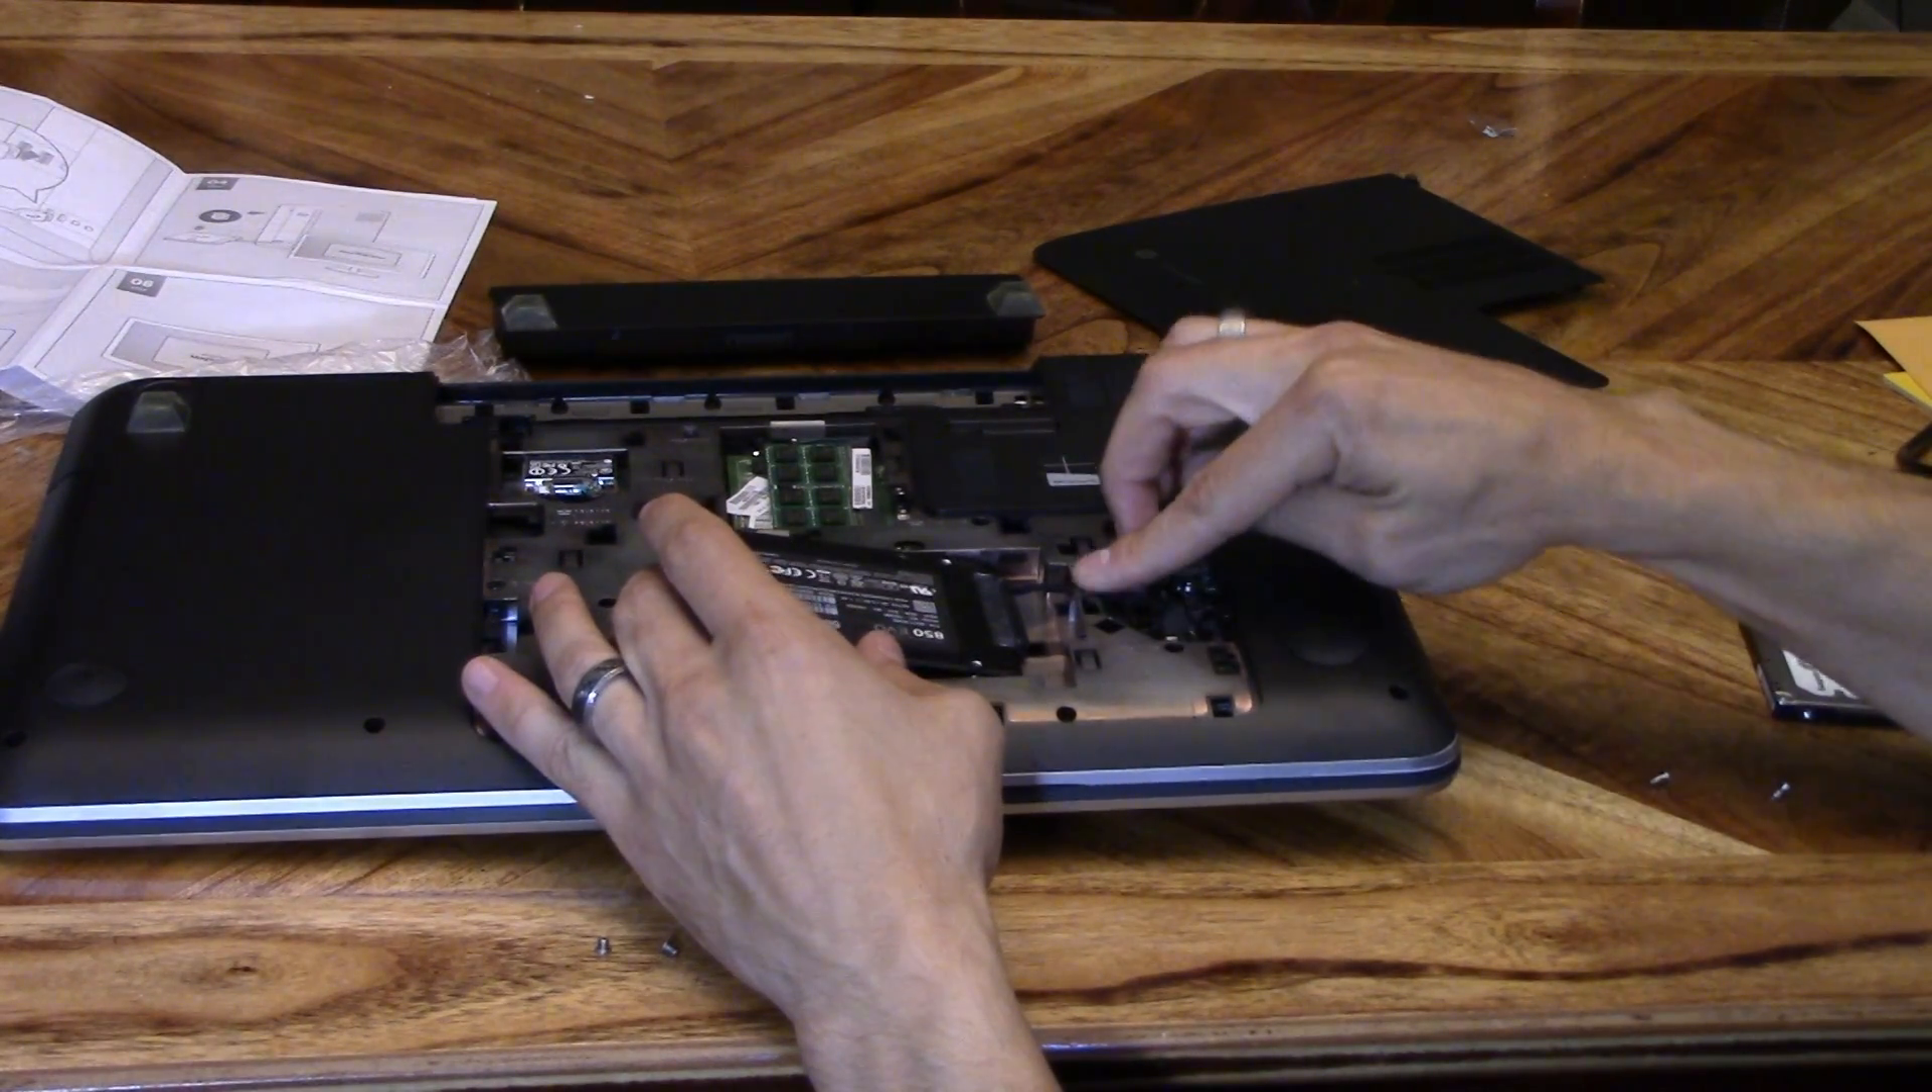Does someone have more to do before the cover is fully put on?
Yes.